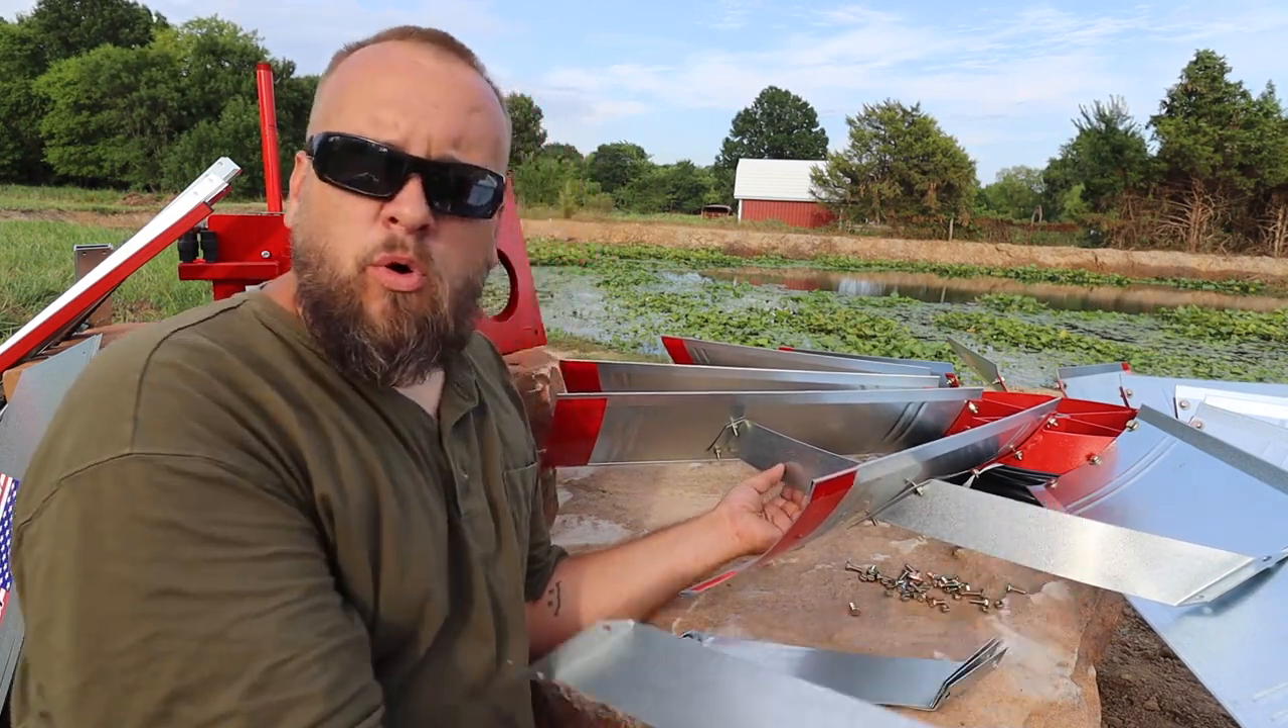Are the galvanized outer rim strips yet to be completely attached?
Yes.